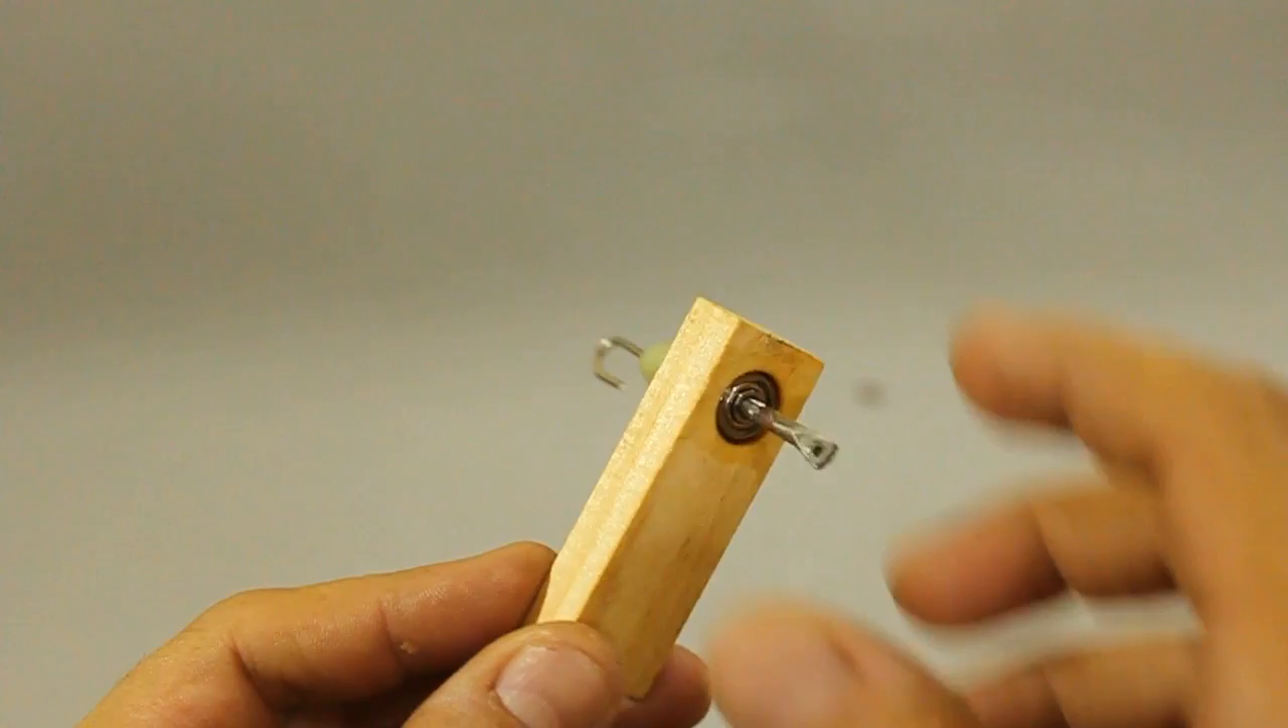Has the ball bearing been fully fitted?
Yes.